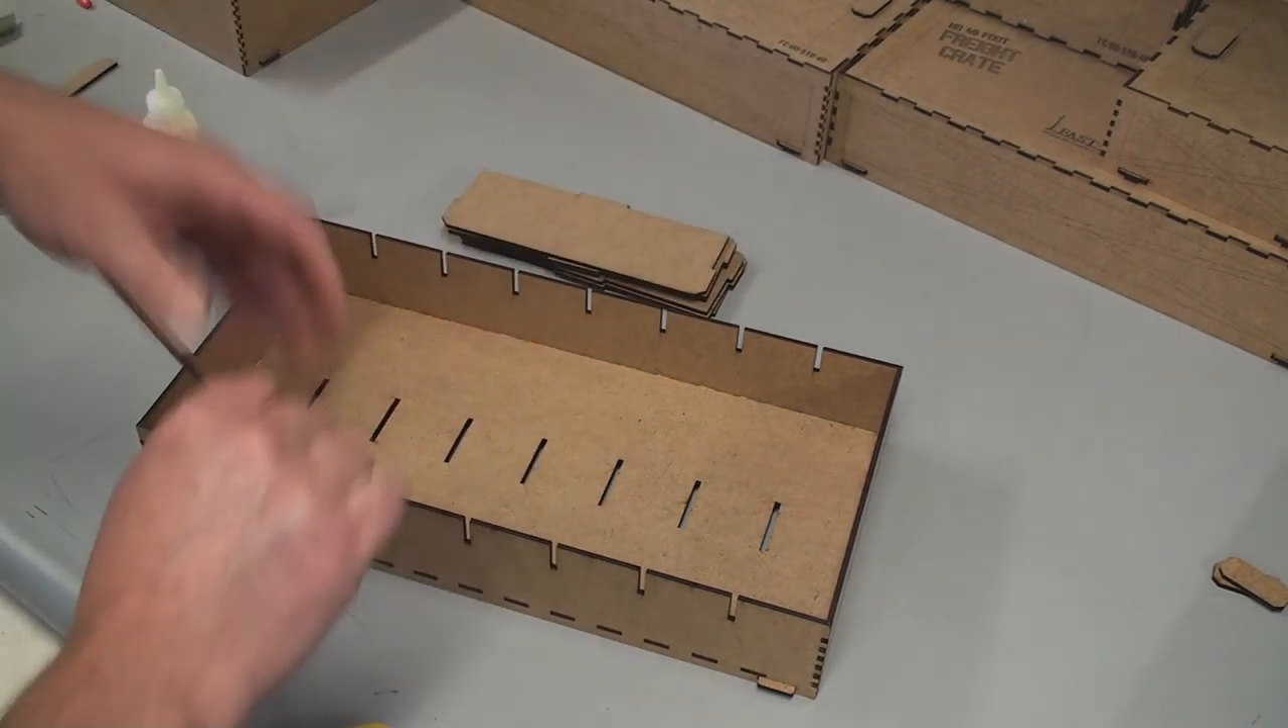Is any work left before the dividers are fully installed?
Yes.